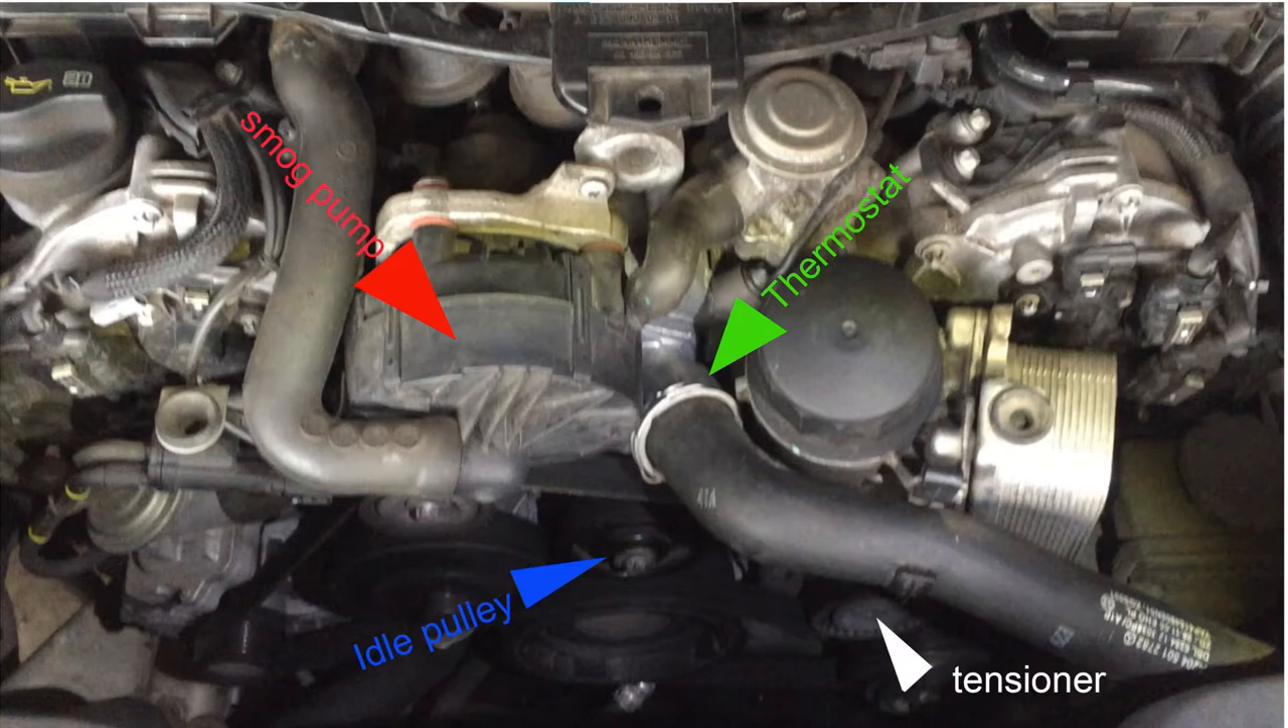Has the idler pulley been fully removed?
No.